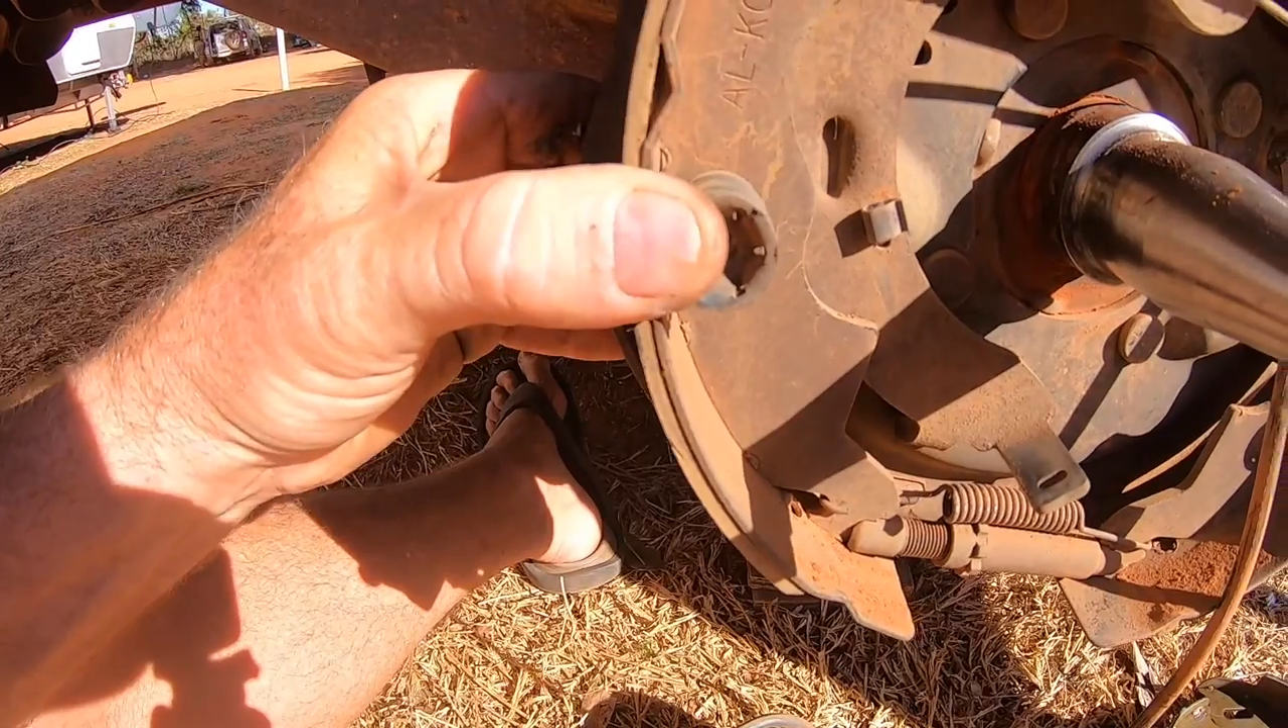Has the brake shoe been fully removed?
No.